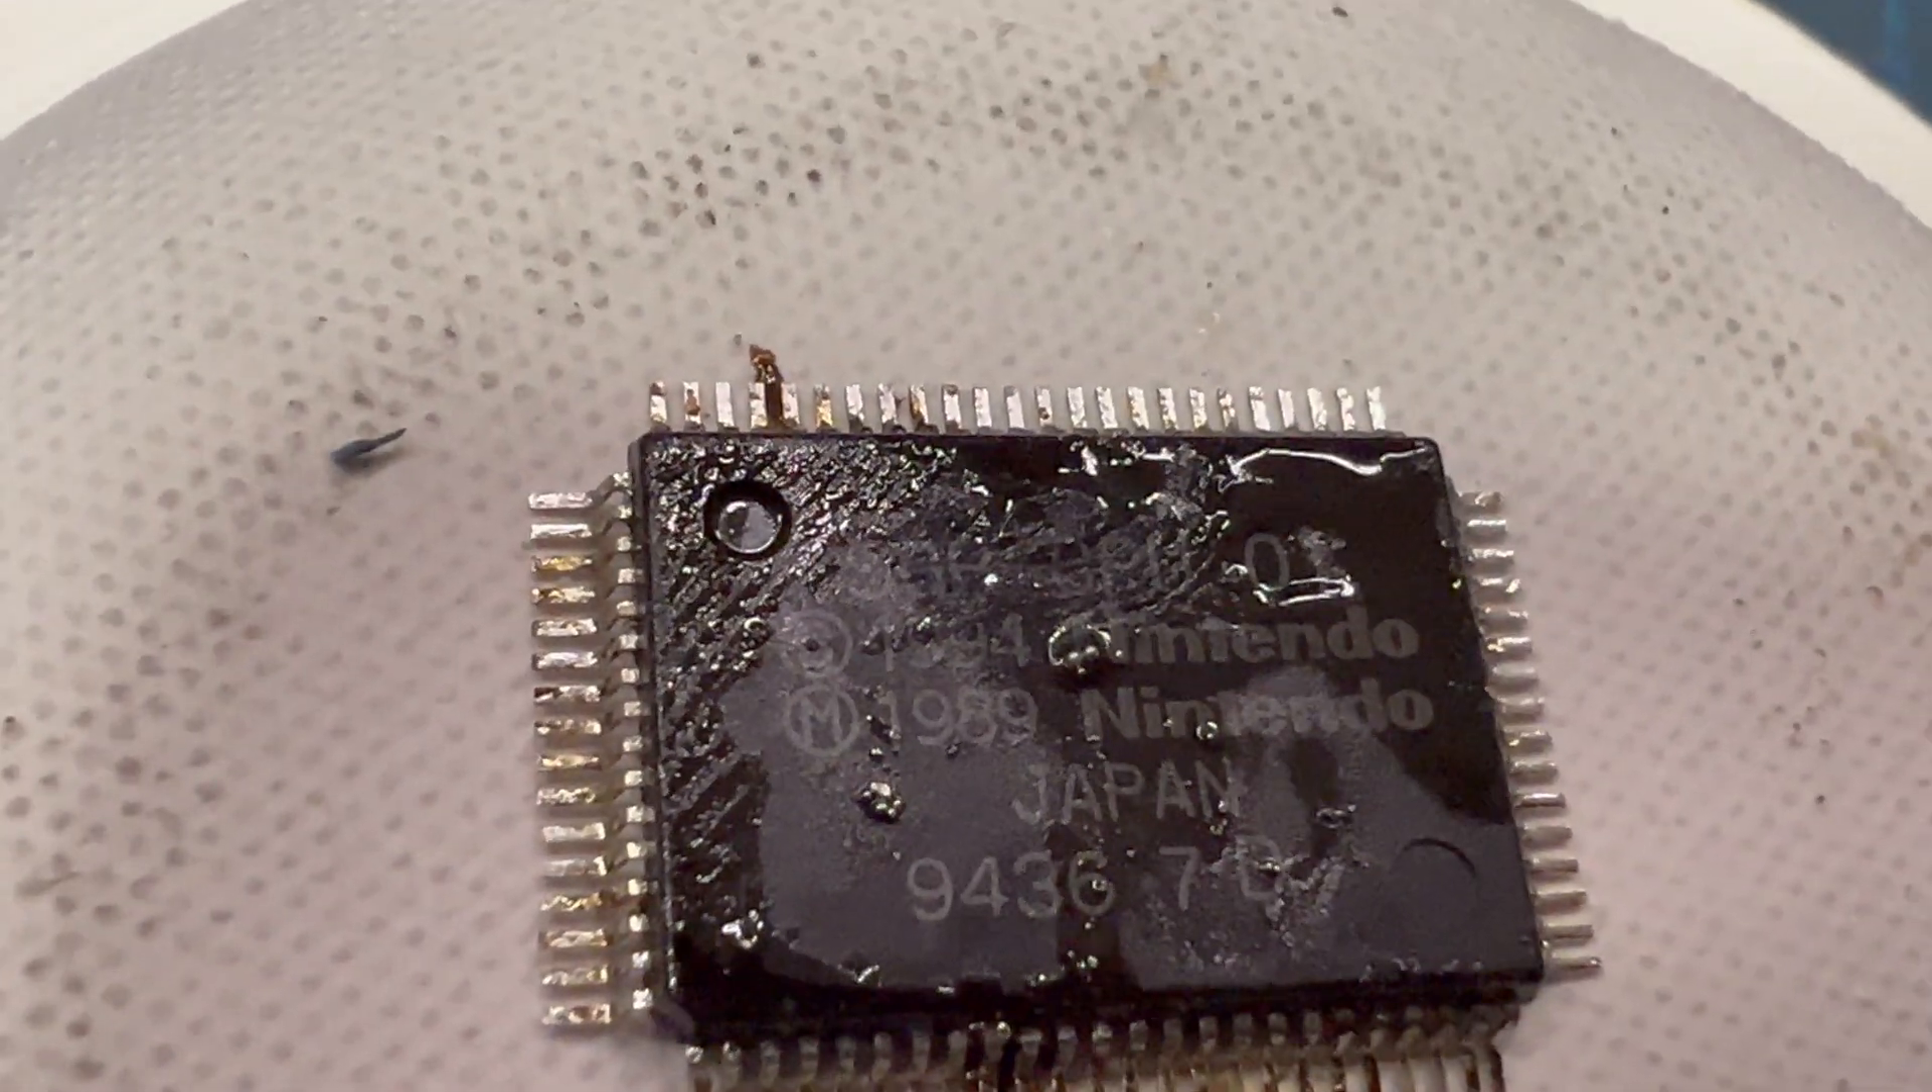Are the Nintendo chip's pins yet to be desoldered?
No.